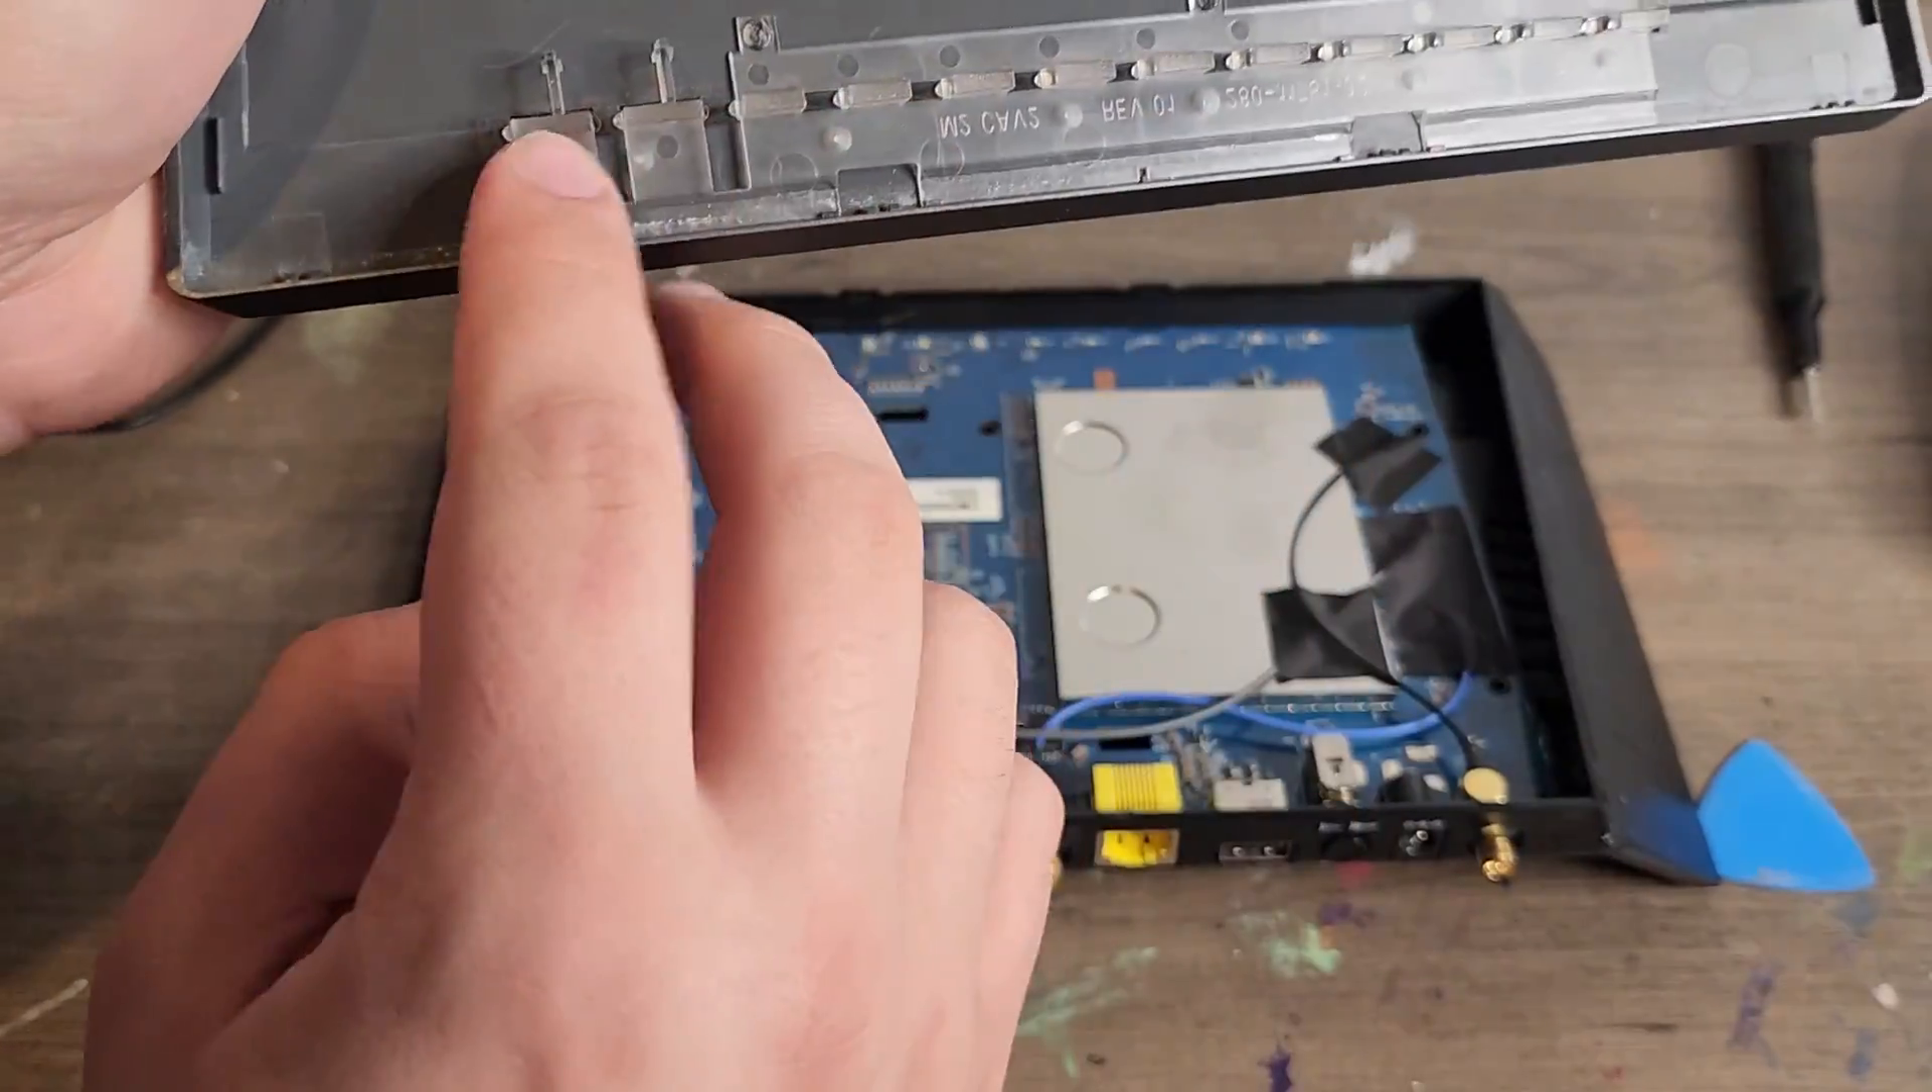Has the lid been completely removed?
Yes.